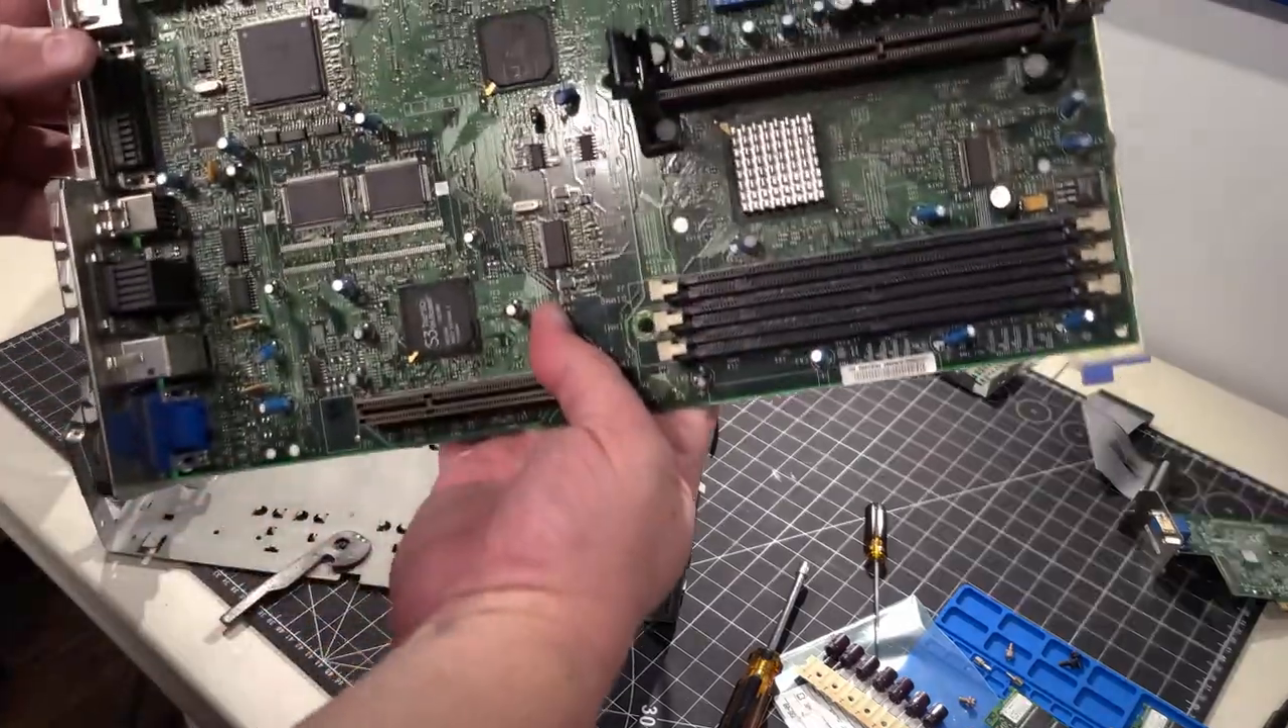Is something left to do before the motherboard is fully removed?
No.